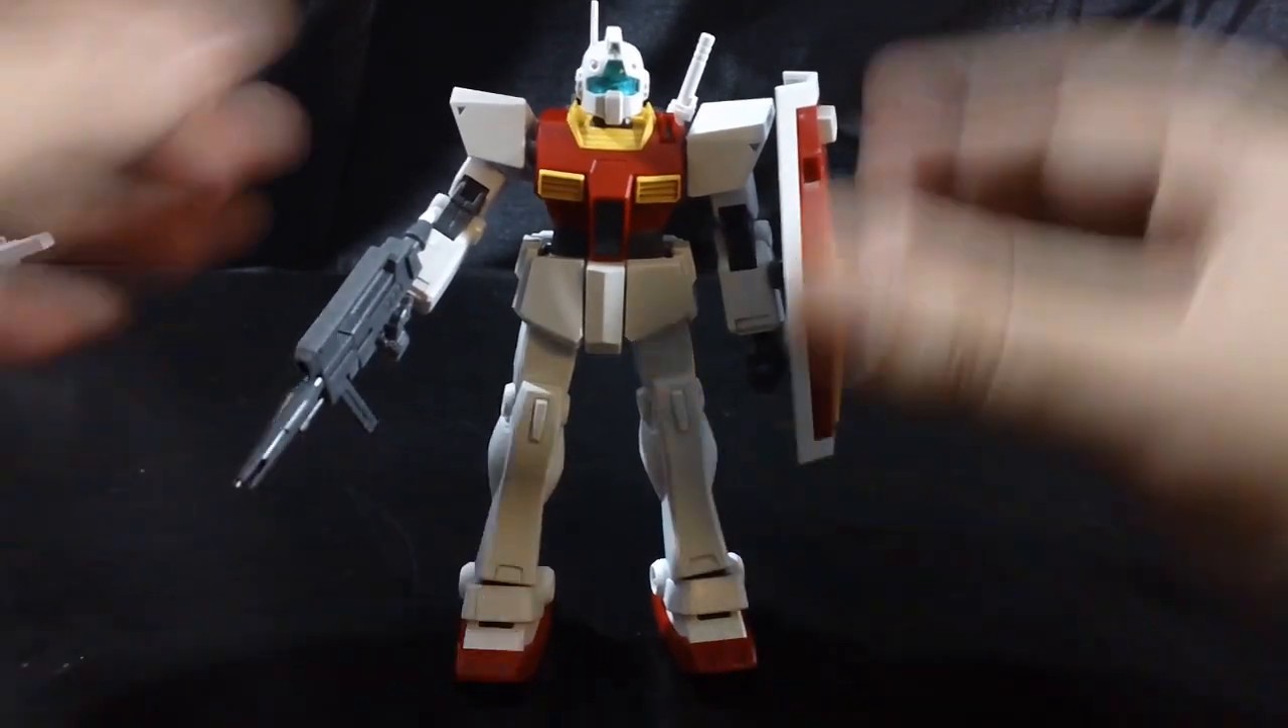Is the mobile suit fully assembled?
Yes.